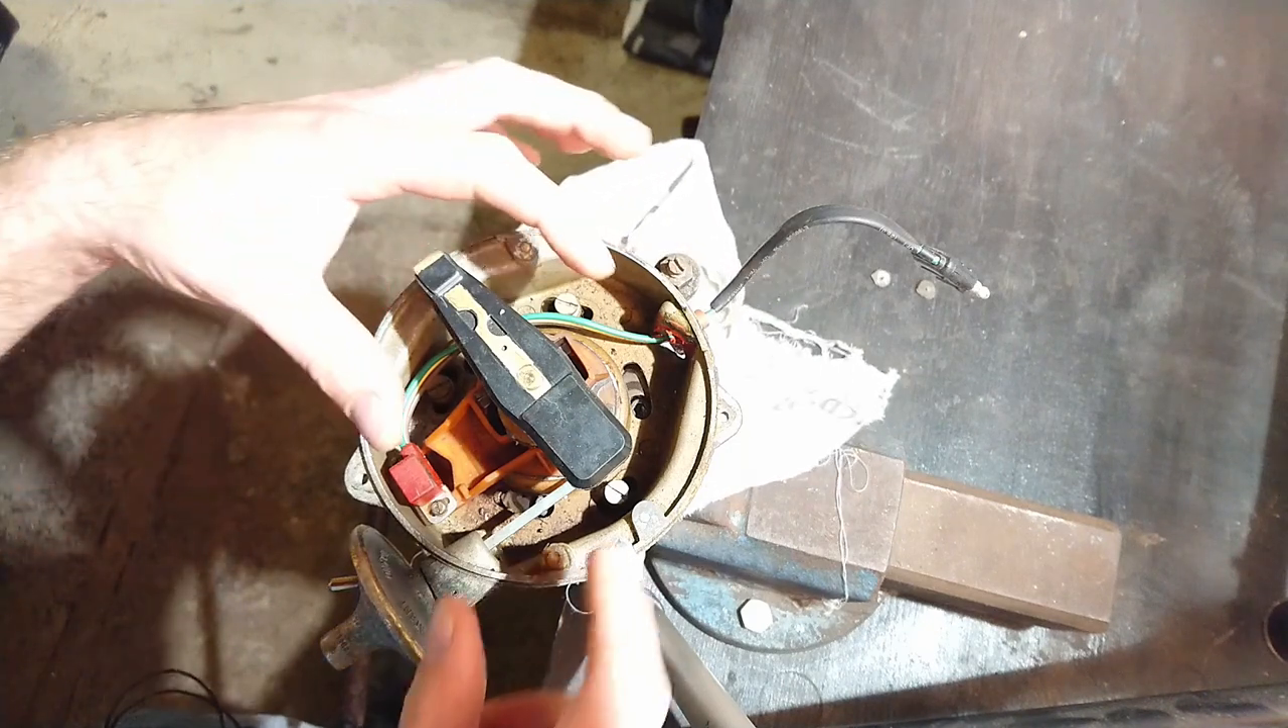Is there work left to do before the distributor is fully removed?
No.